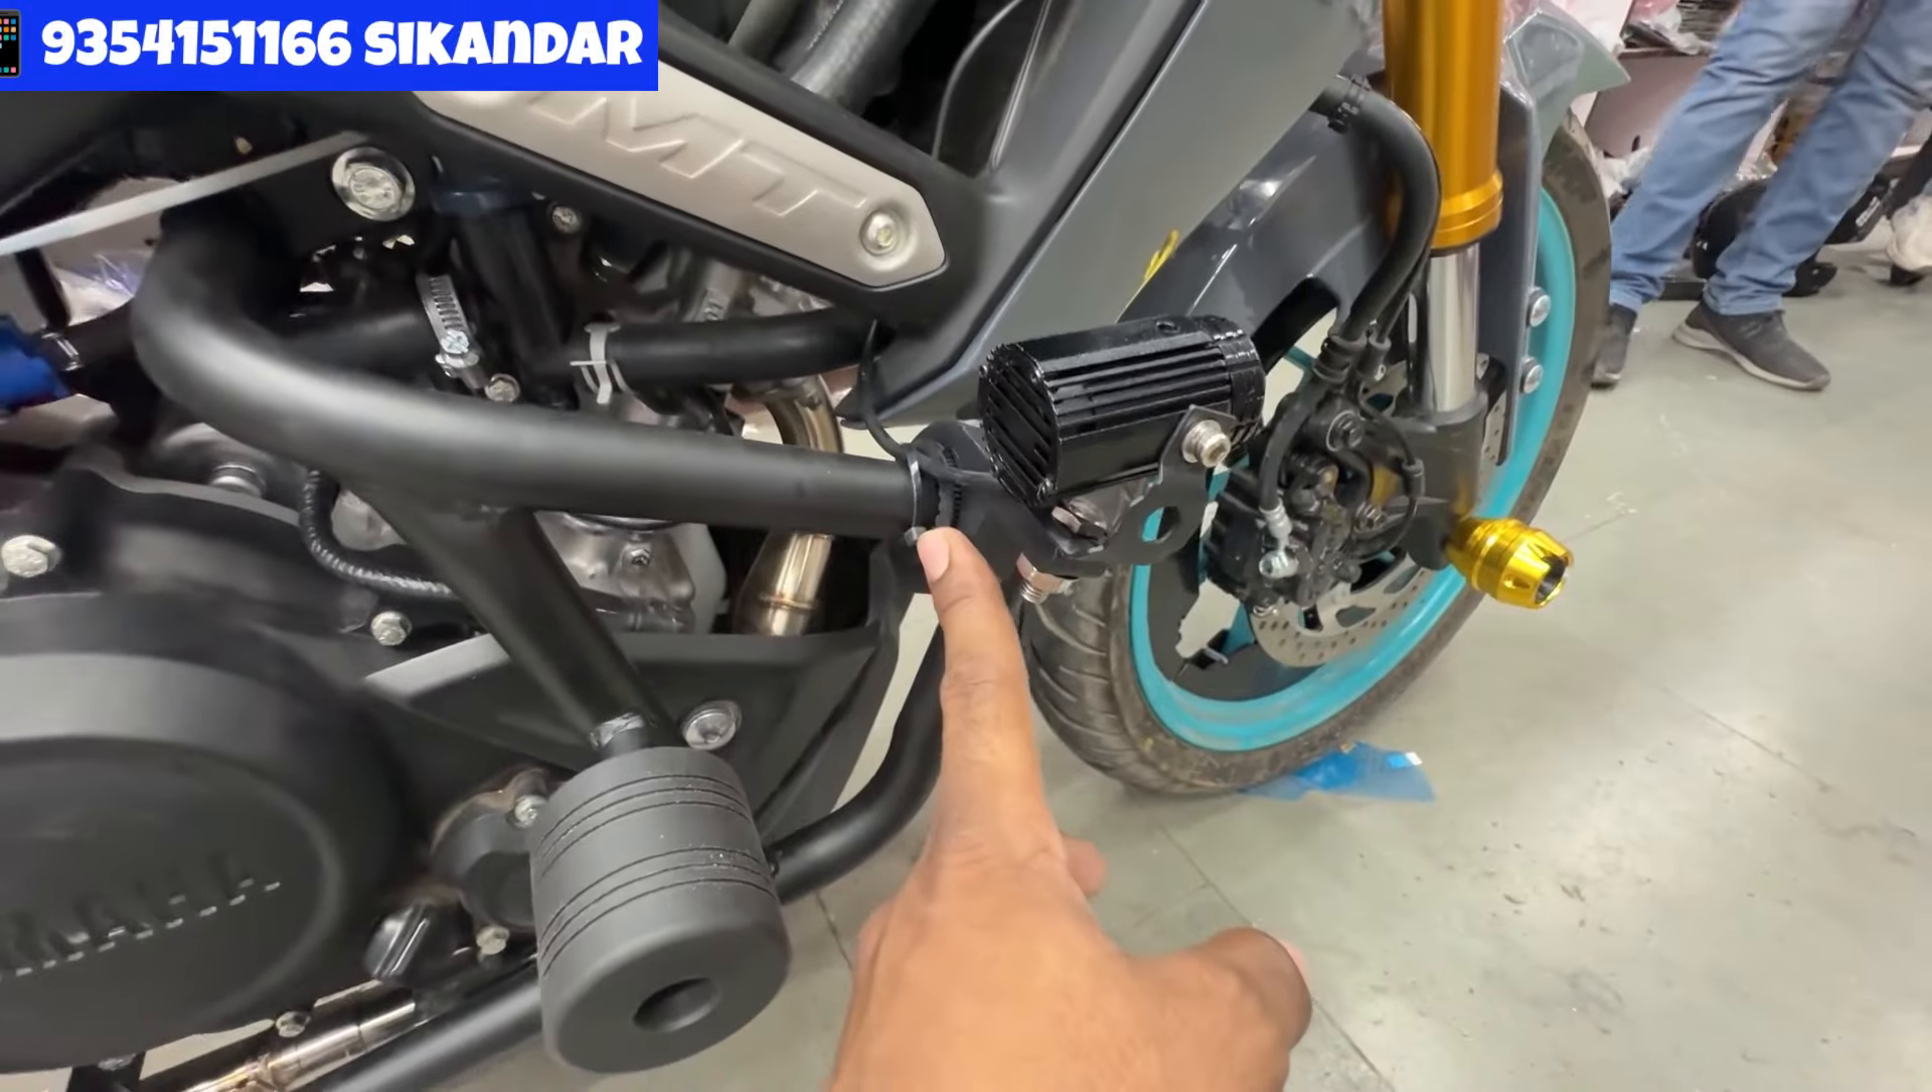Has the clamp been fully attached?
Yes.